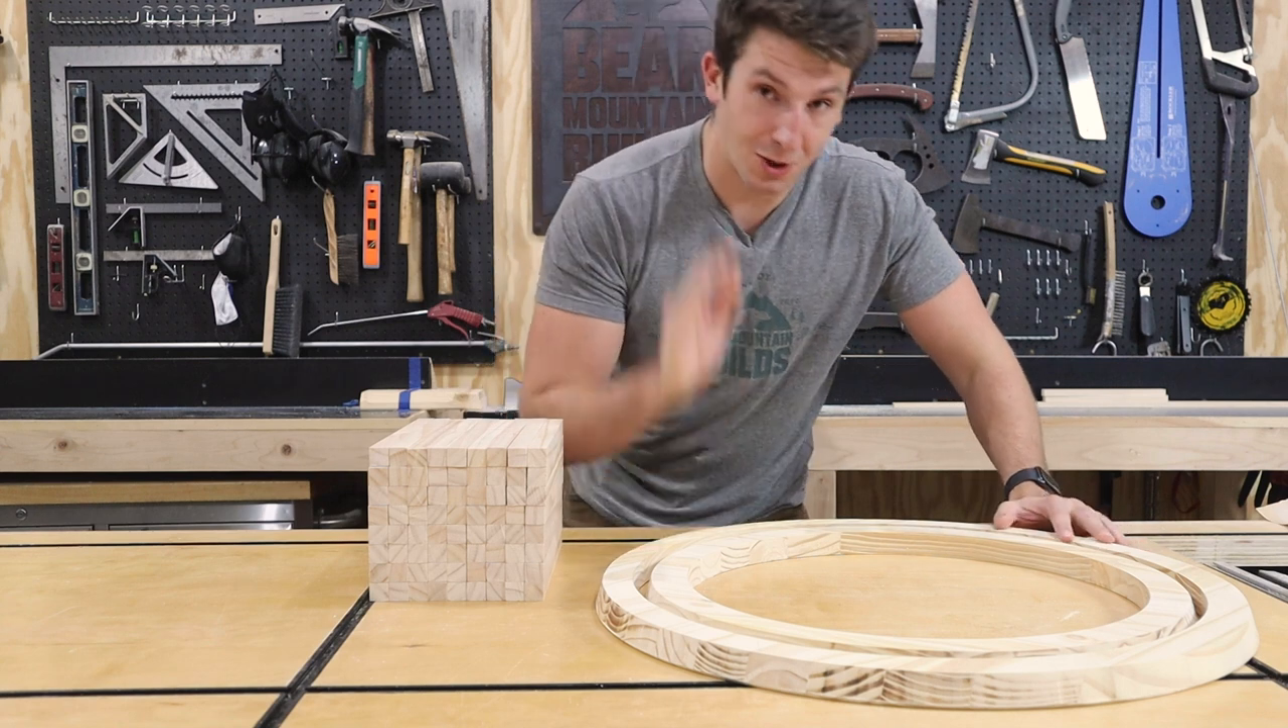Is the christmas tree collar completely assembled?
No.